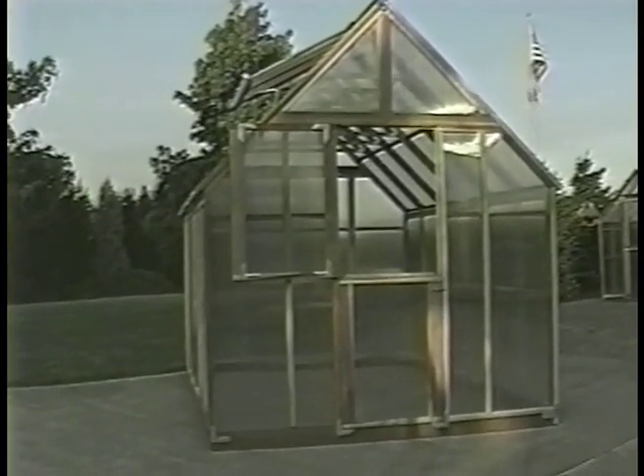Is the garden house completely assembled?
Yes.